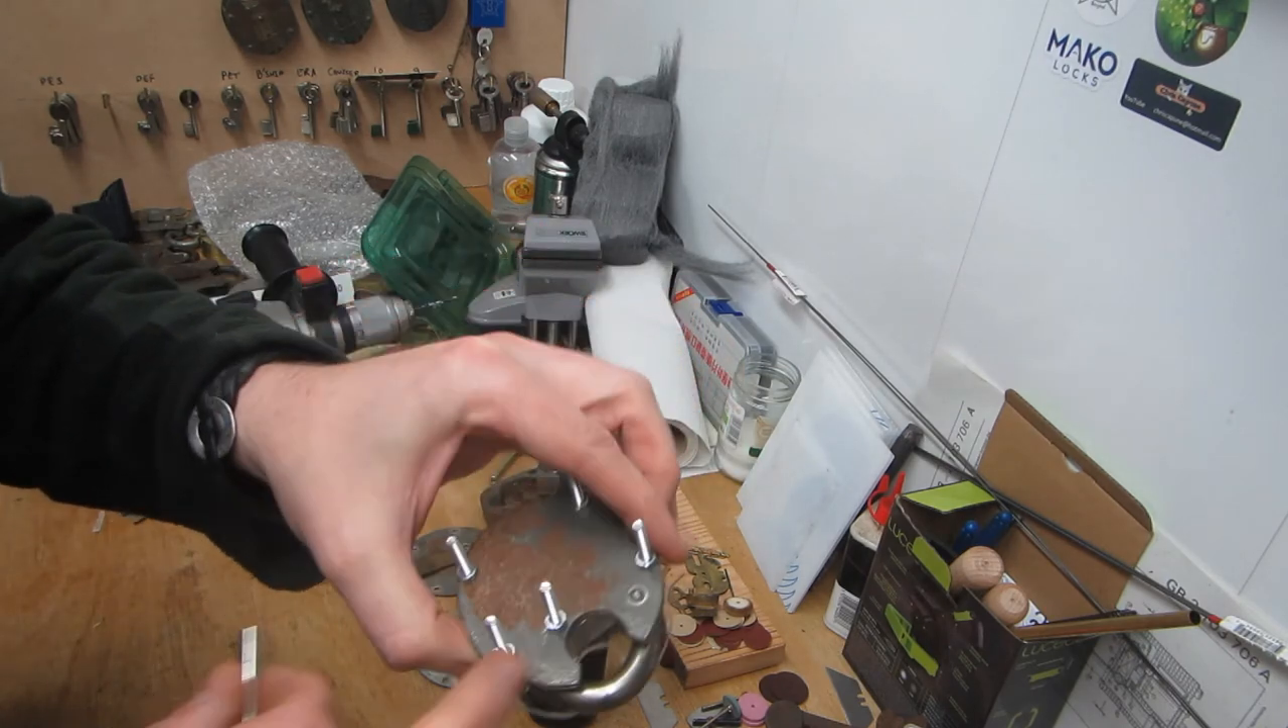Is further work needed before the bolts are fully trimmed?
Yes.